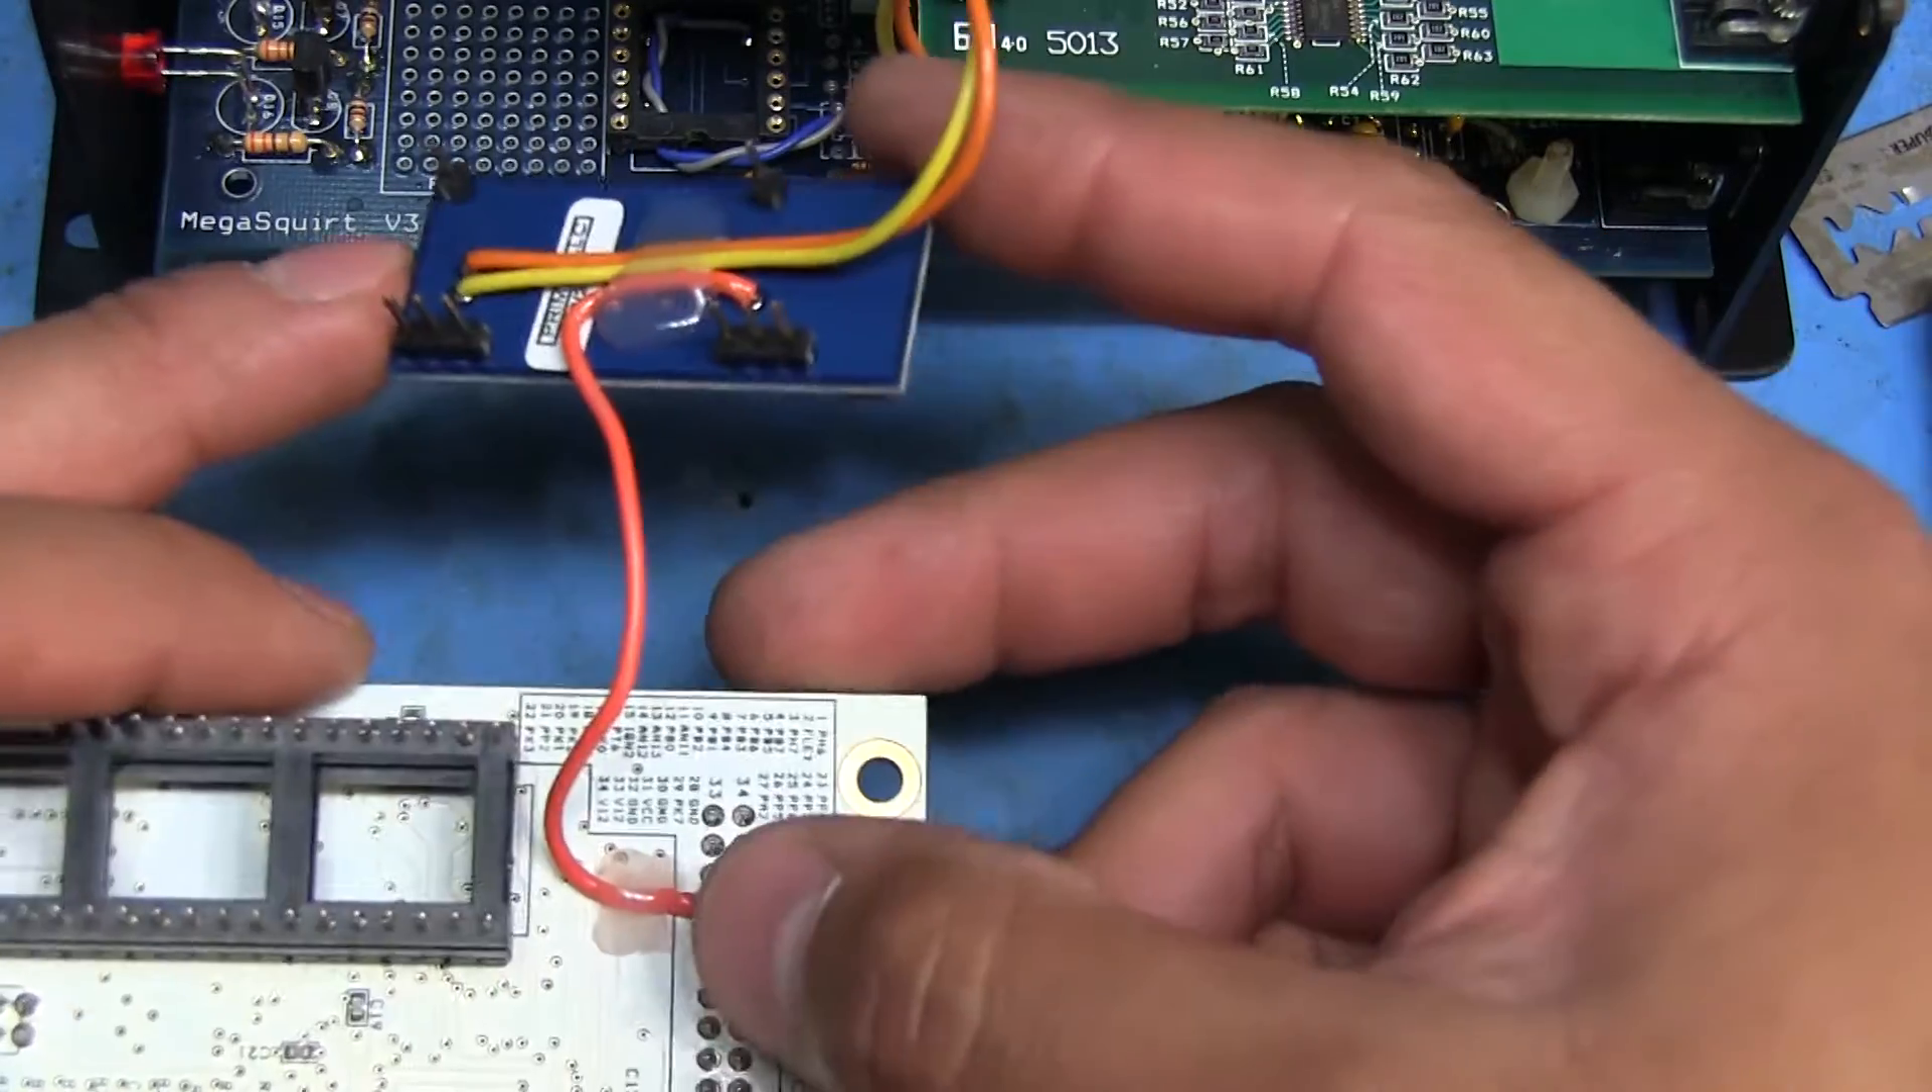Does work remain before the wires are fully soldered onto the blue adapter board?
No.